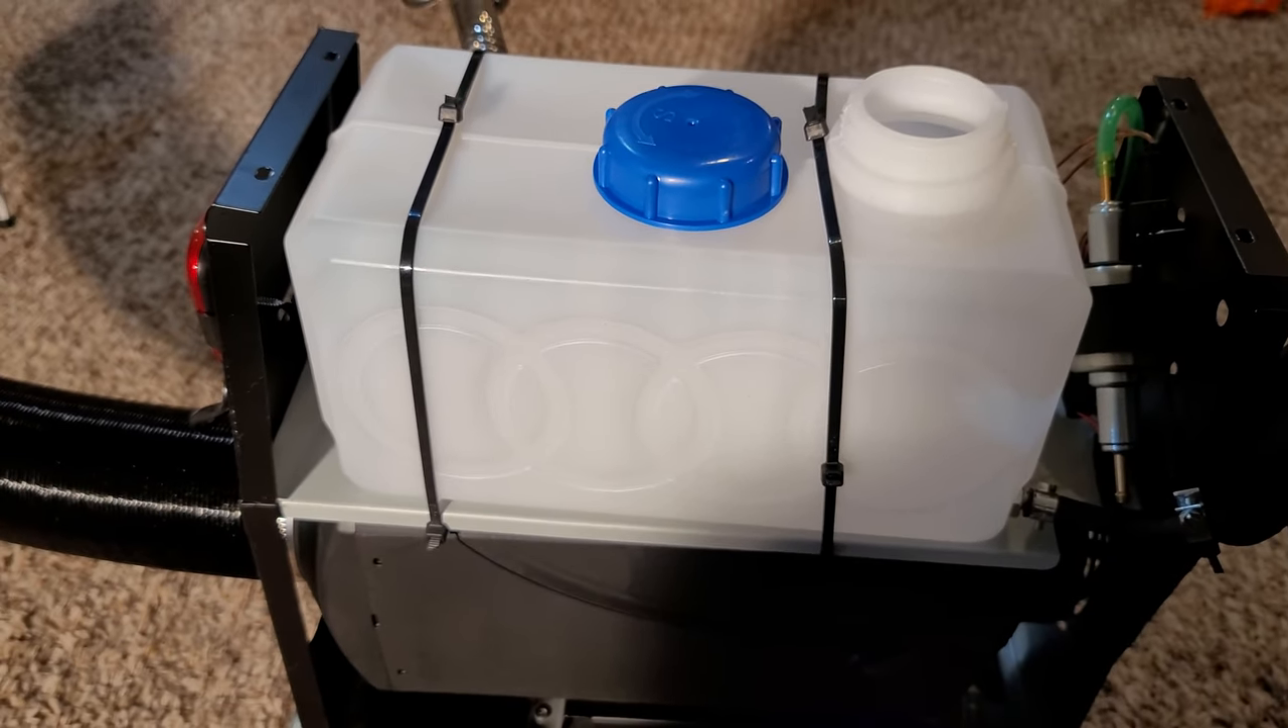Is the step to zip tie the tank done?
Yes.